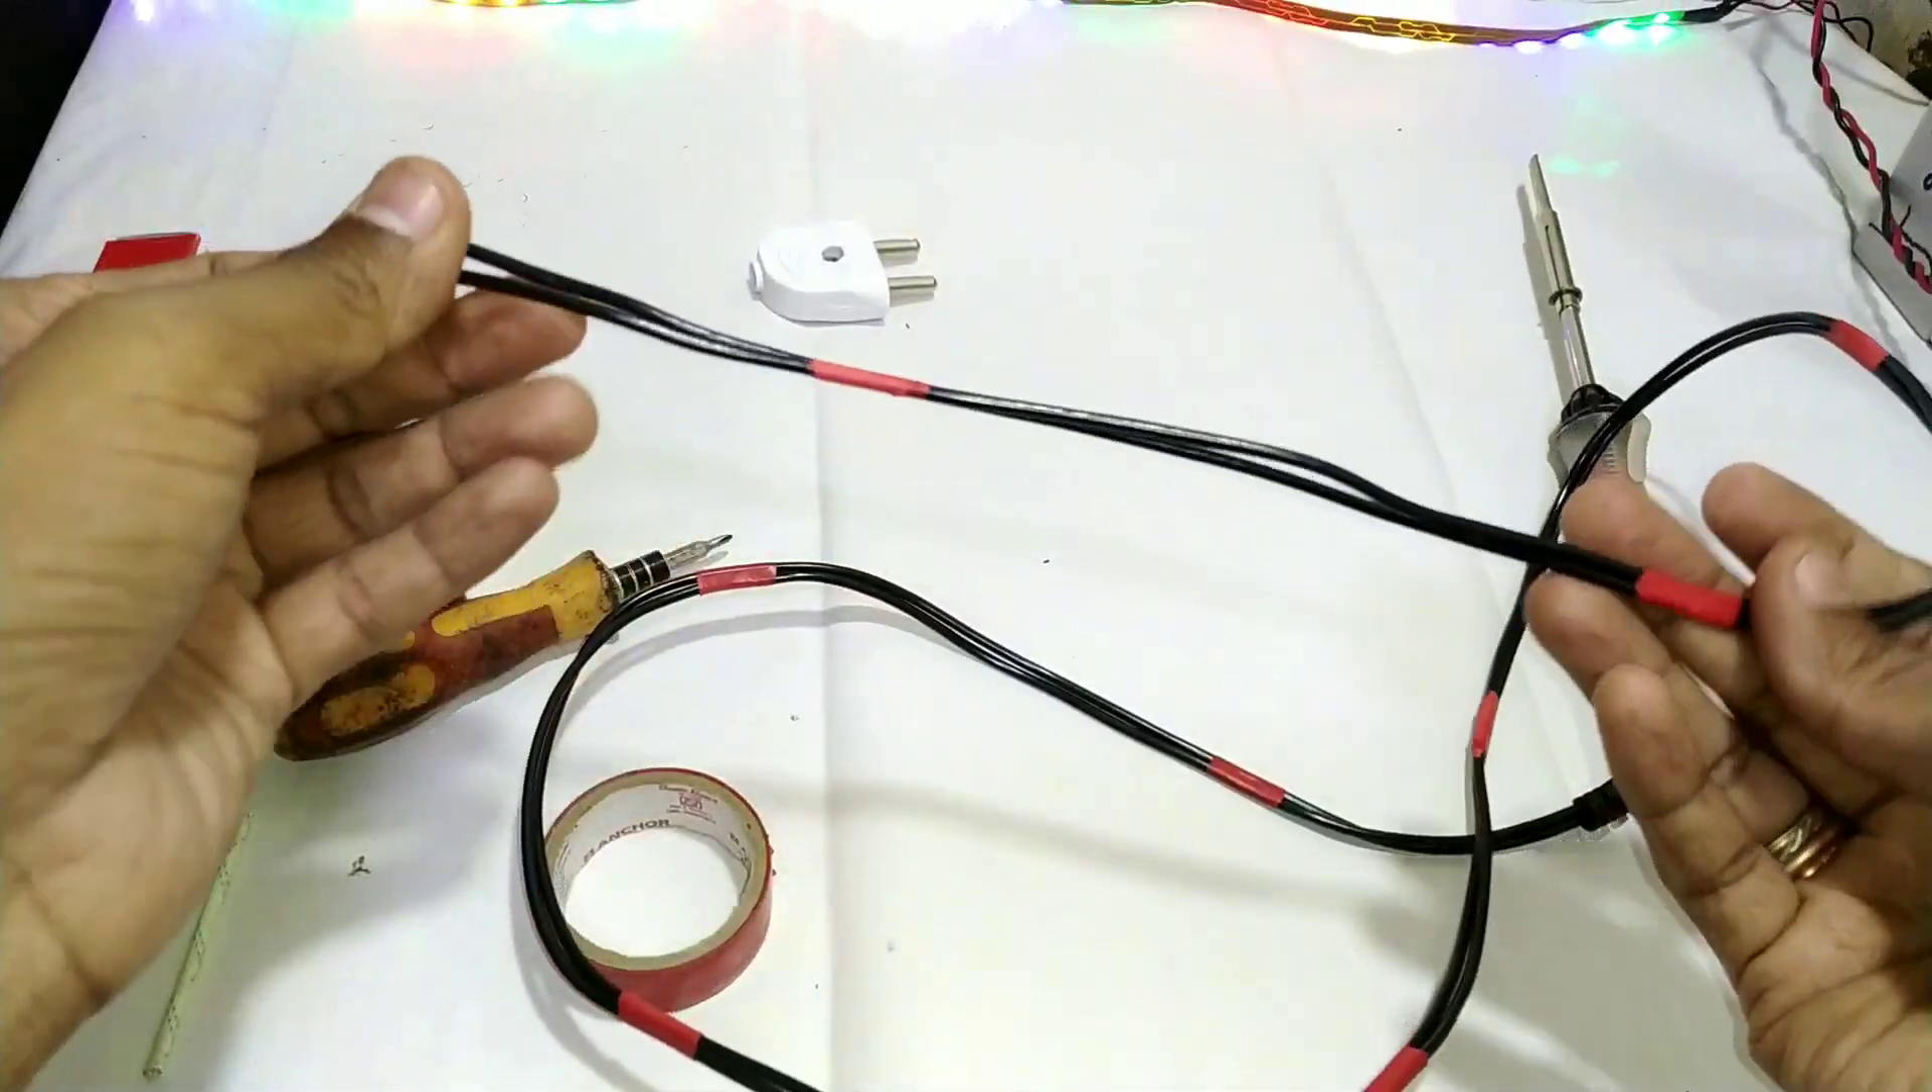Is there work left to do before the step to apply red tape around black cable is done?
No.